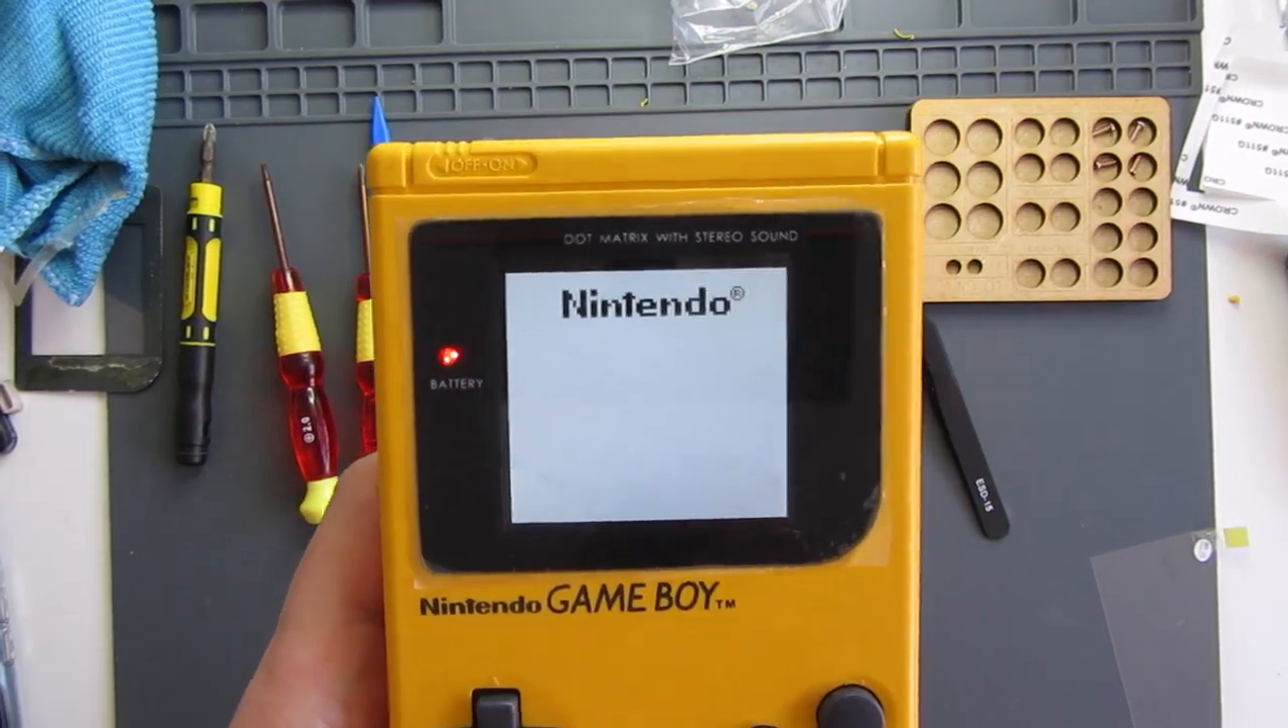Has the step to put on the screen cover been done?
Yes.